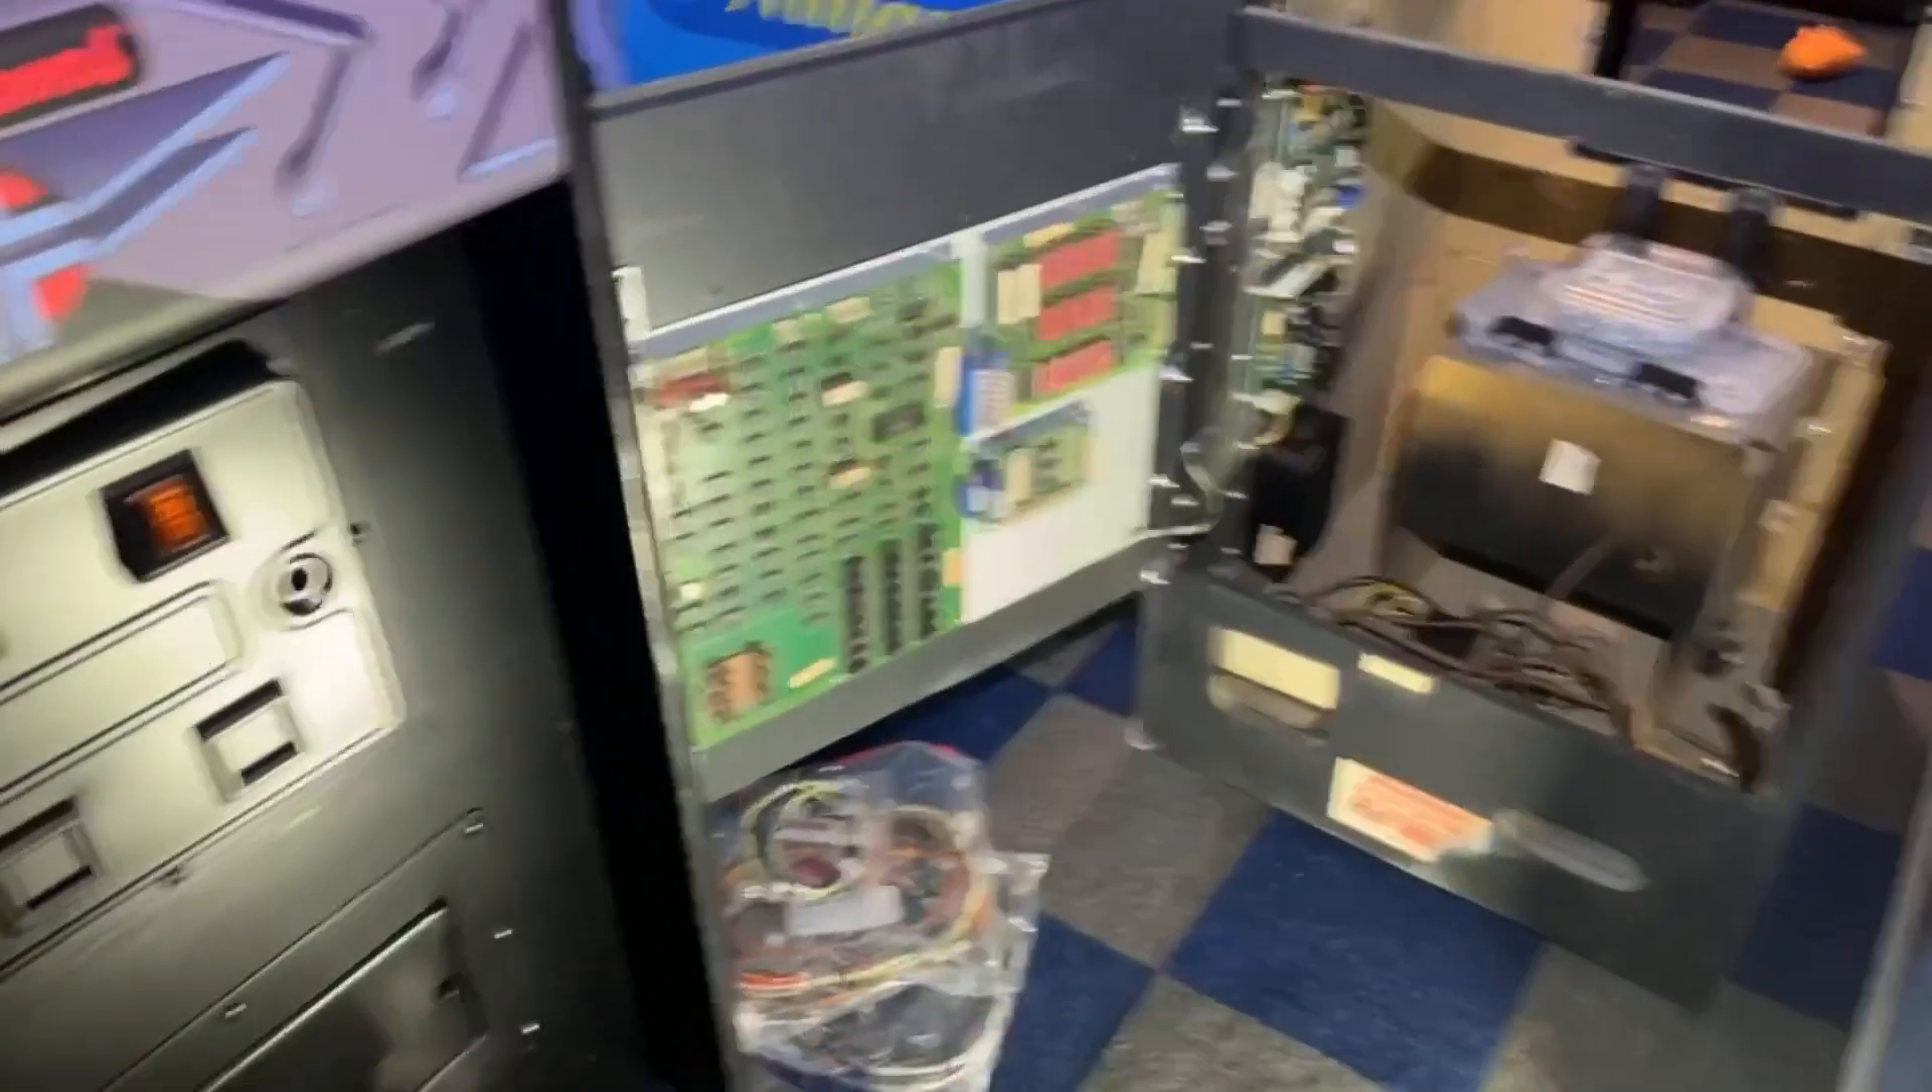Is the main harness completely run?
No.